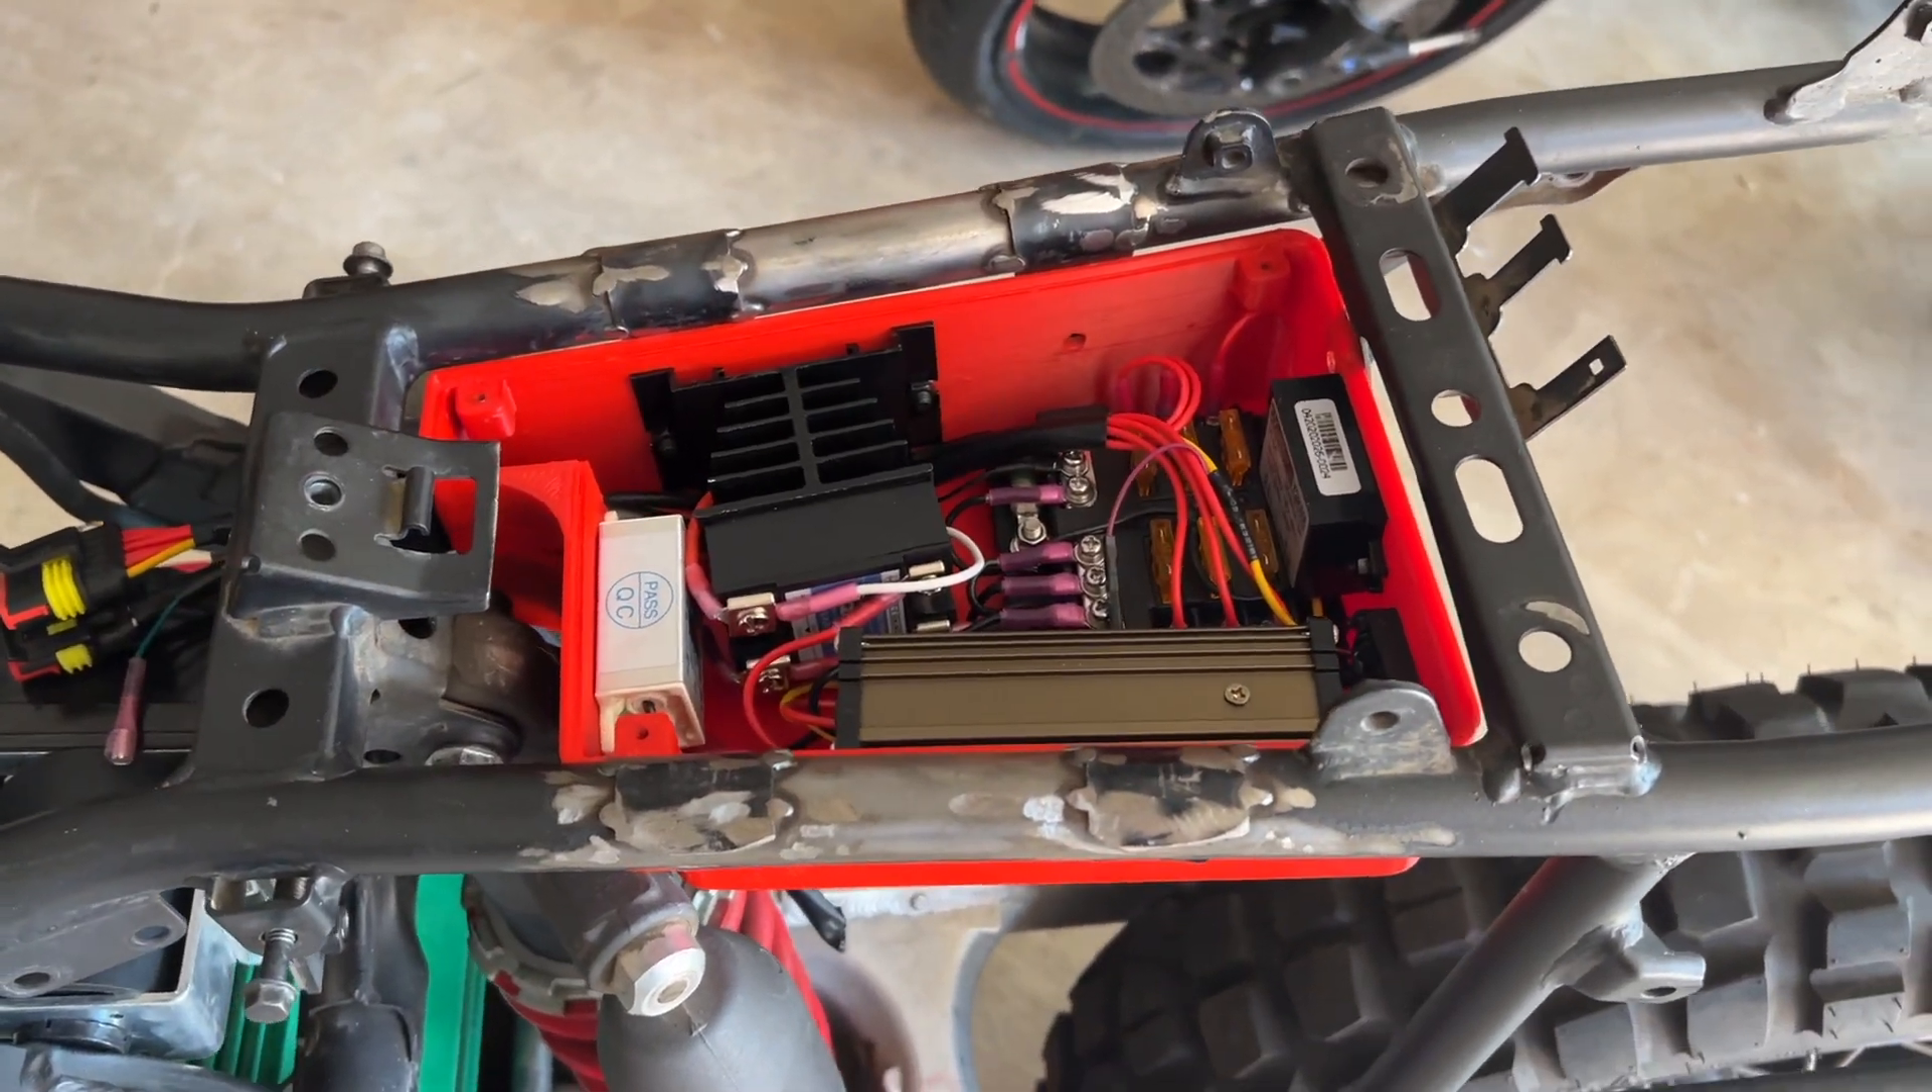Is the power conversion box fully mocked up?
Yes.